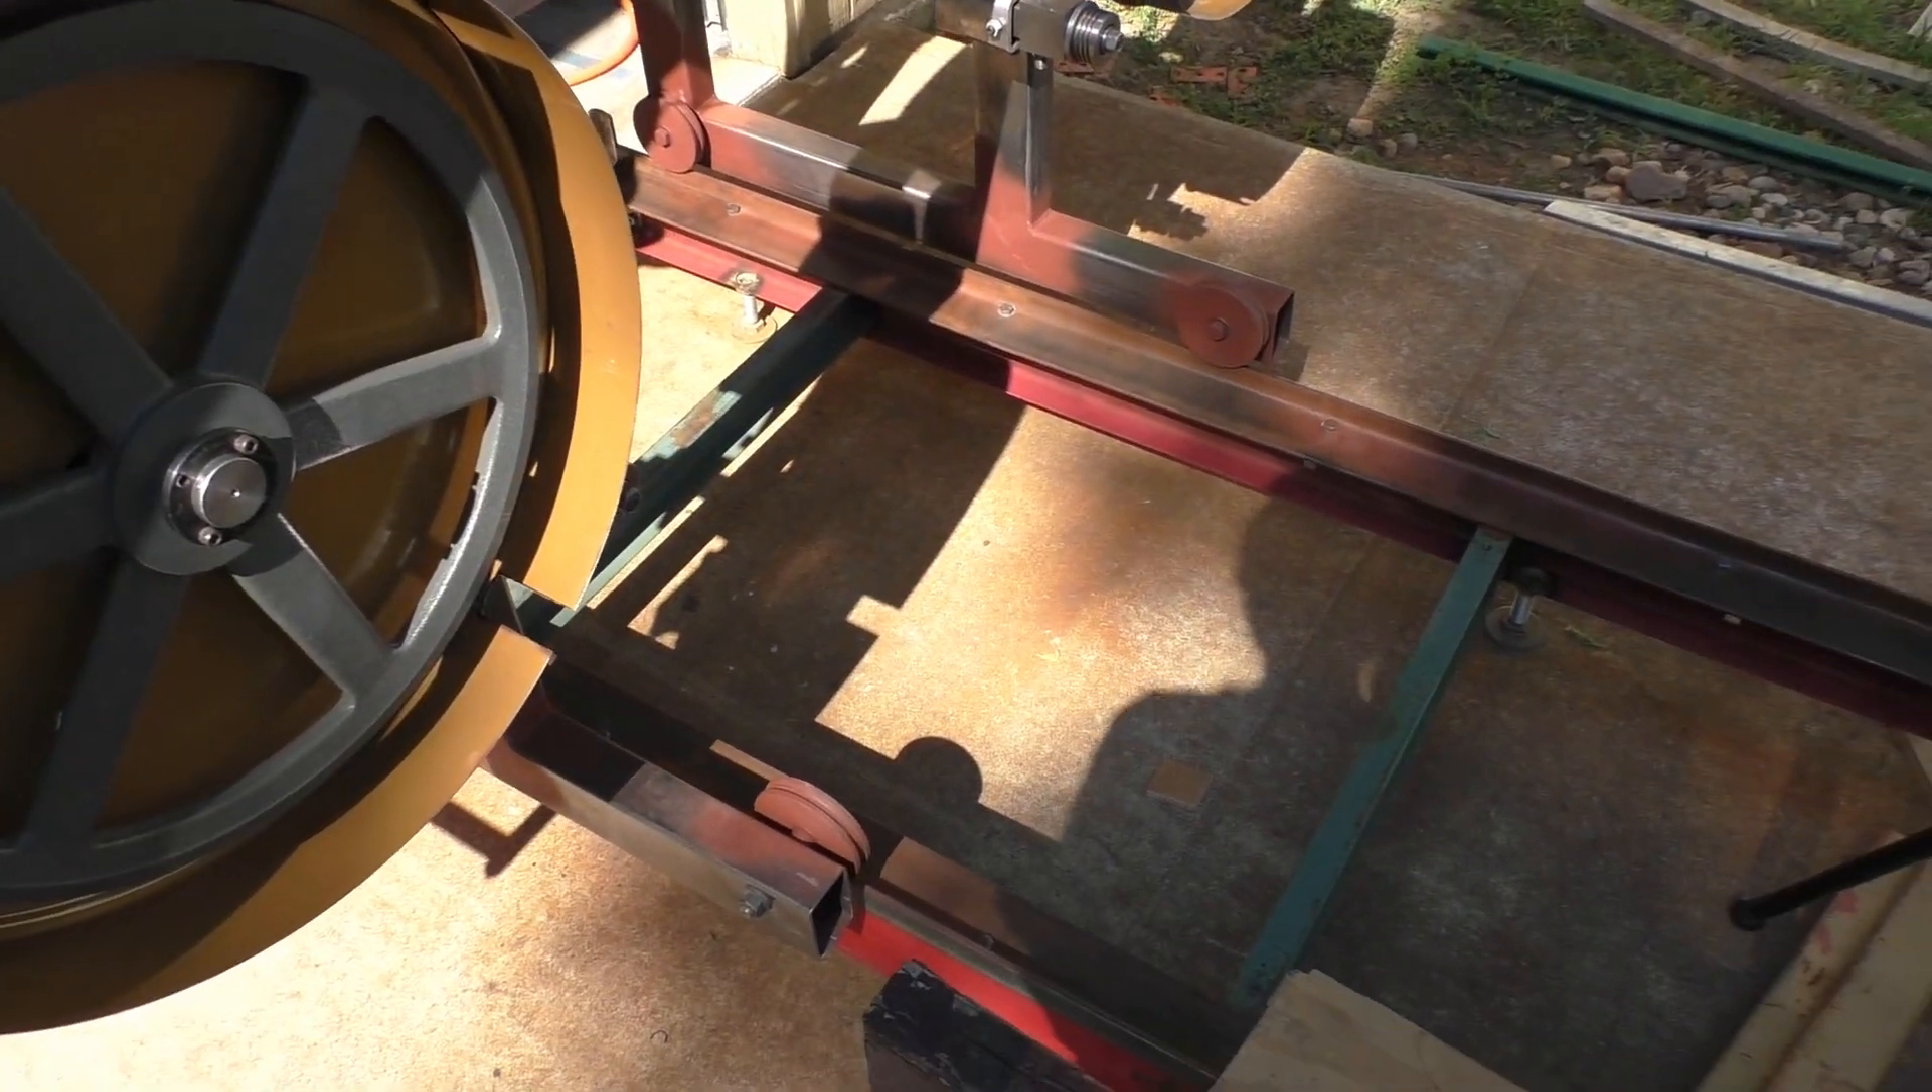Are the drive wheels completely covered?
No.